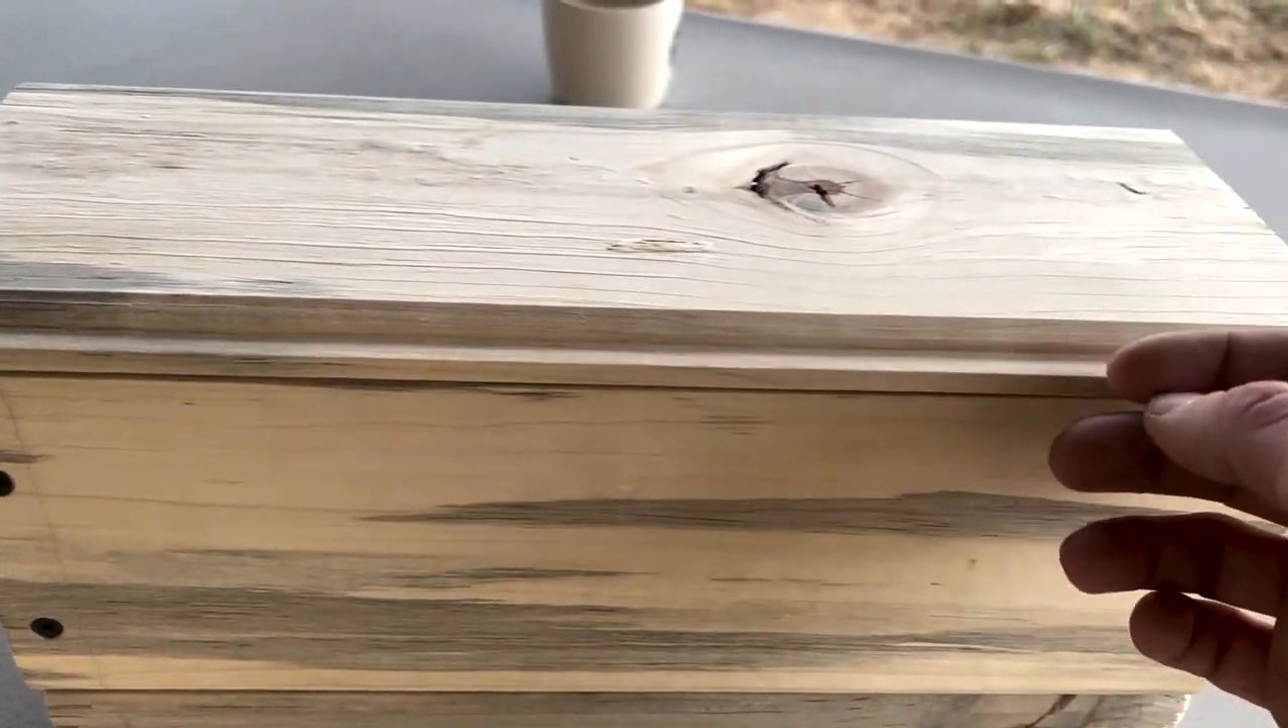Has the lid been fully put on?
Yes.